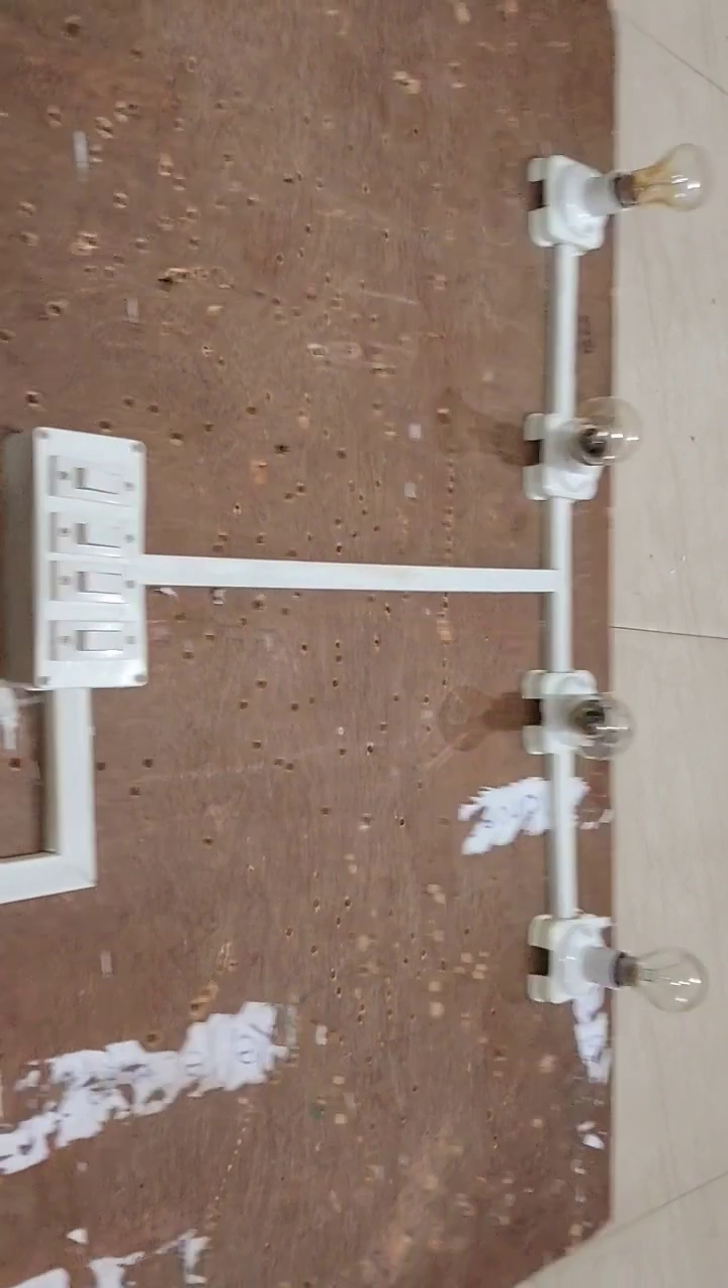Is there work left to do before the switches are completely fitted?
No.